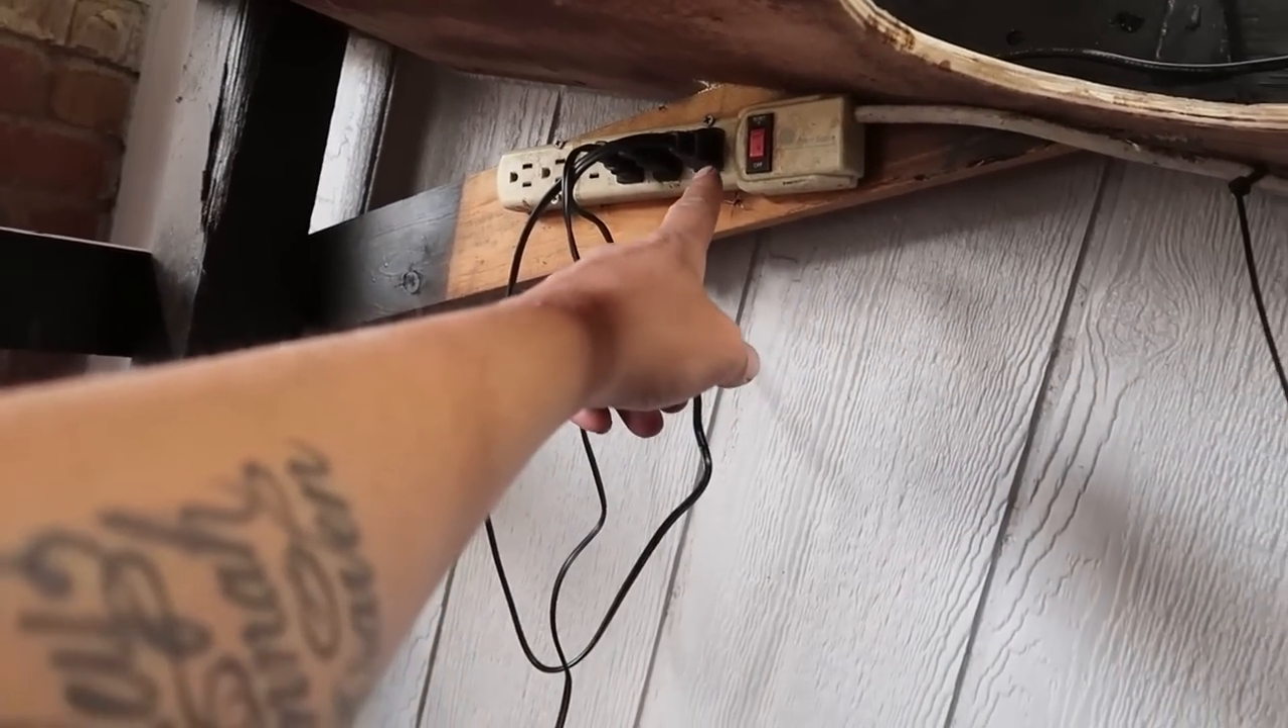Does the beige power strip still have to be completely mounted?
No.